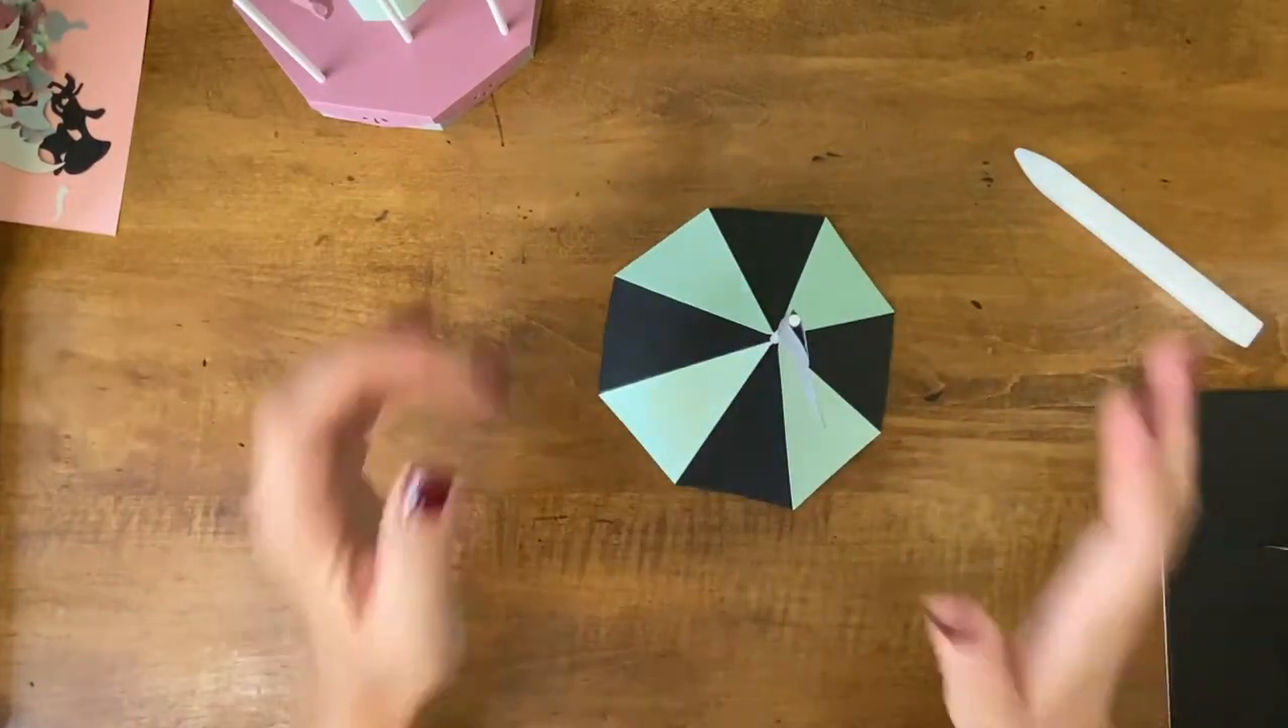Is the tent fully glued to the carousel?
No.